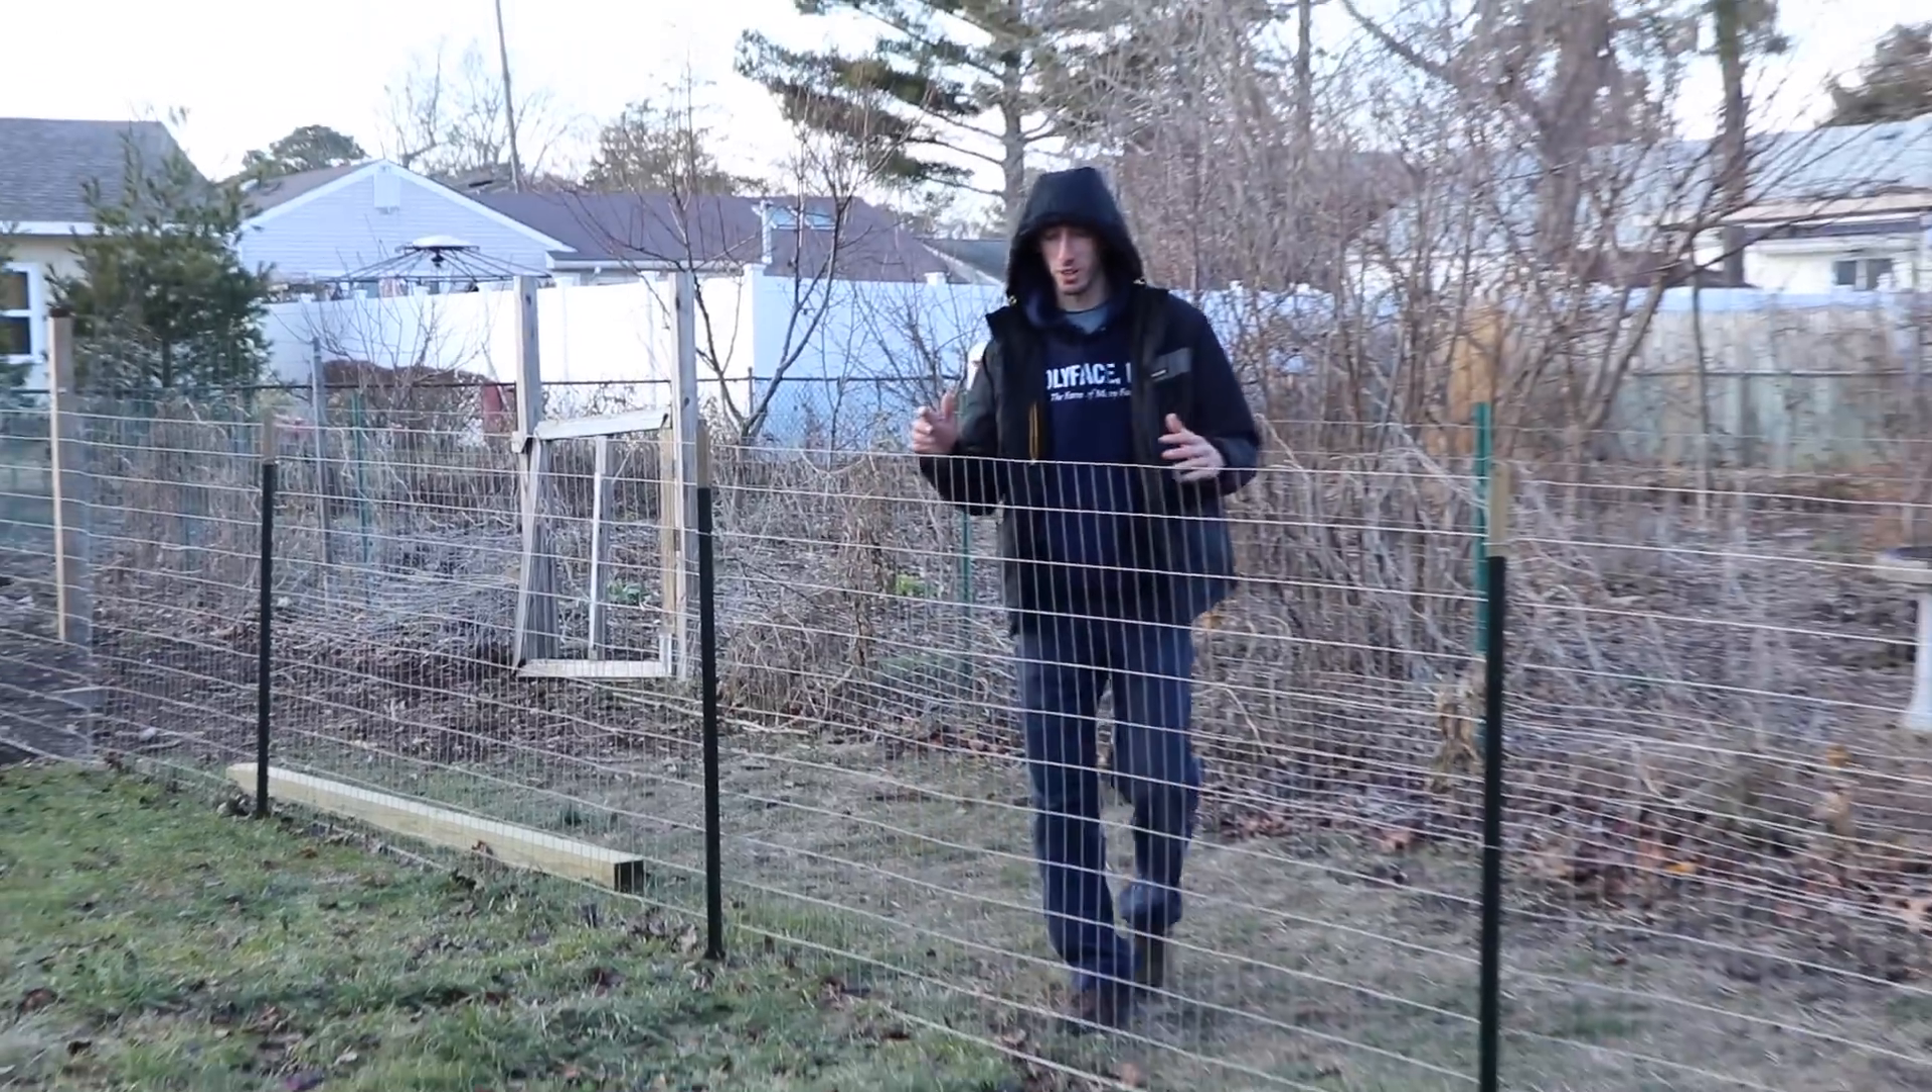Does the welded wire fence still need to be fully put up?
No.